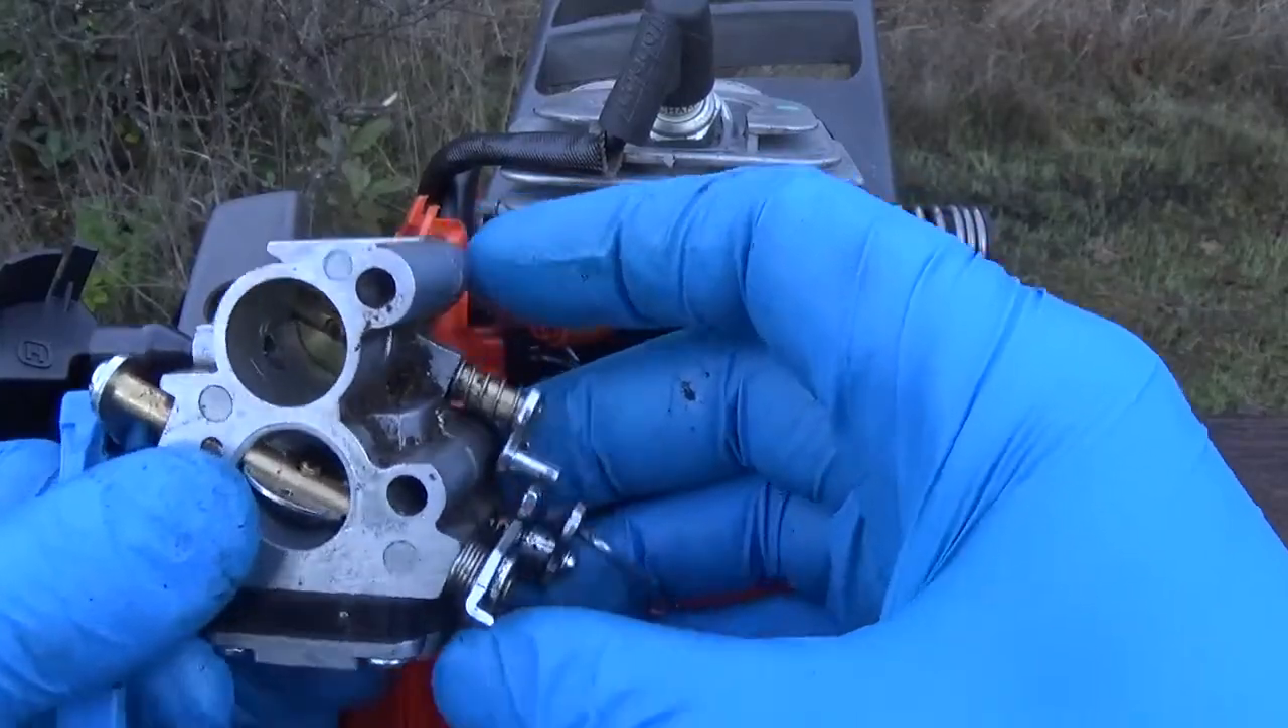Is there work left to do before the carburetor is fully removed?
No.